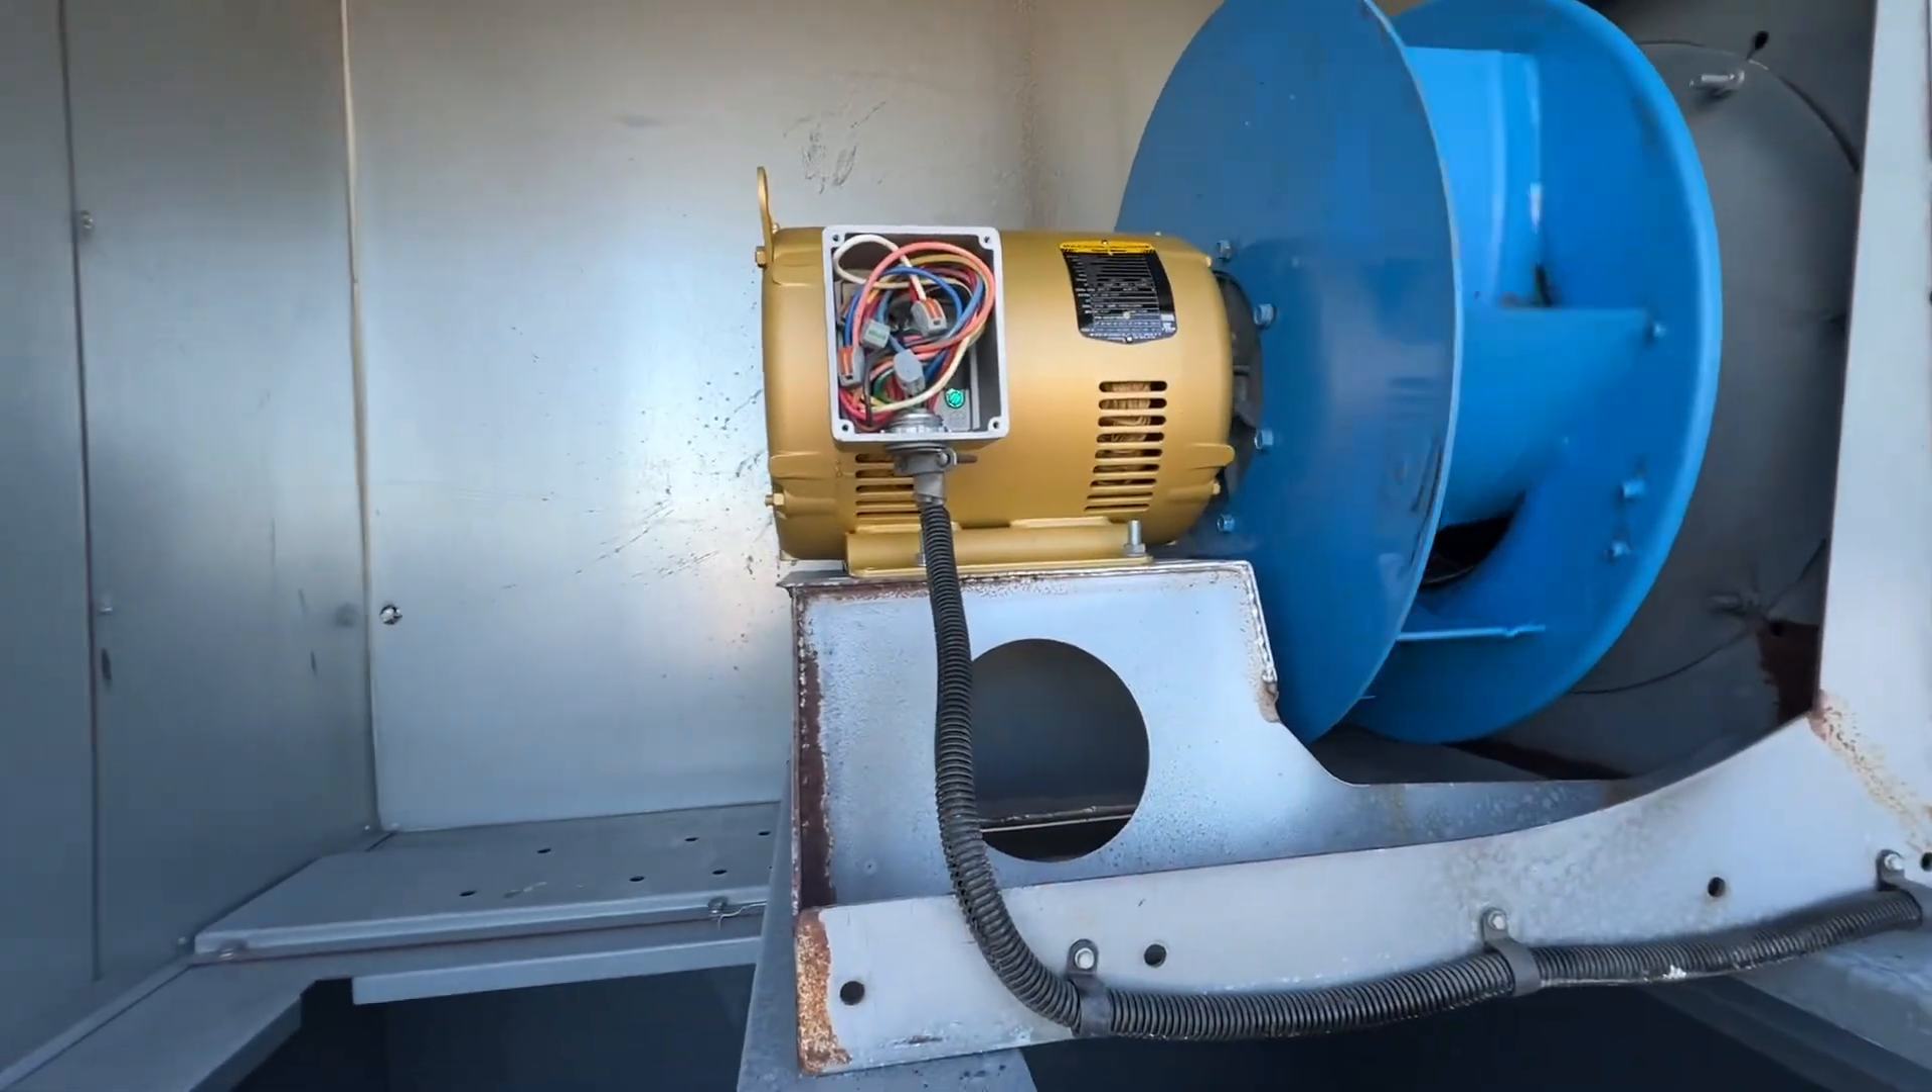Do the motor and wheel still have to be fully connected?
No.